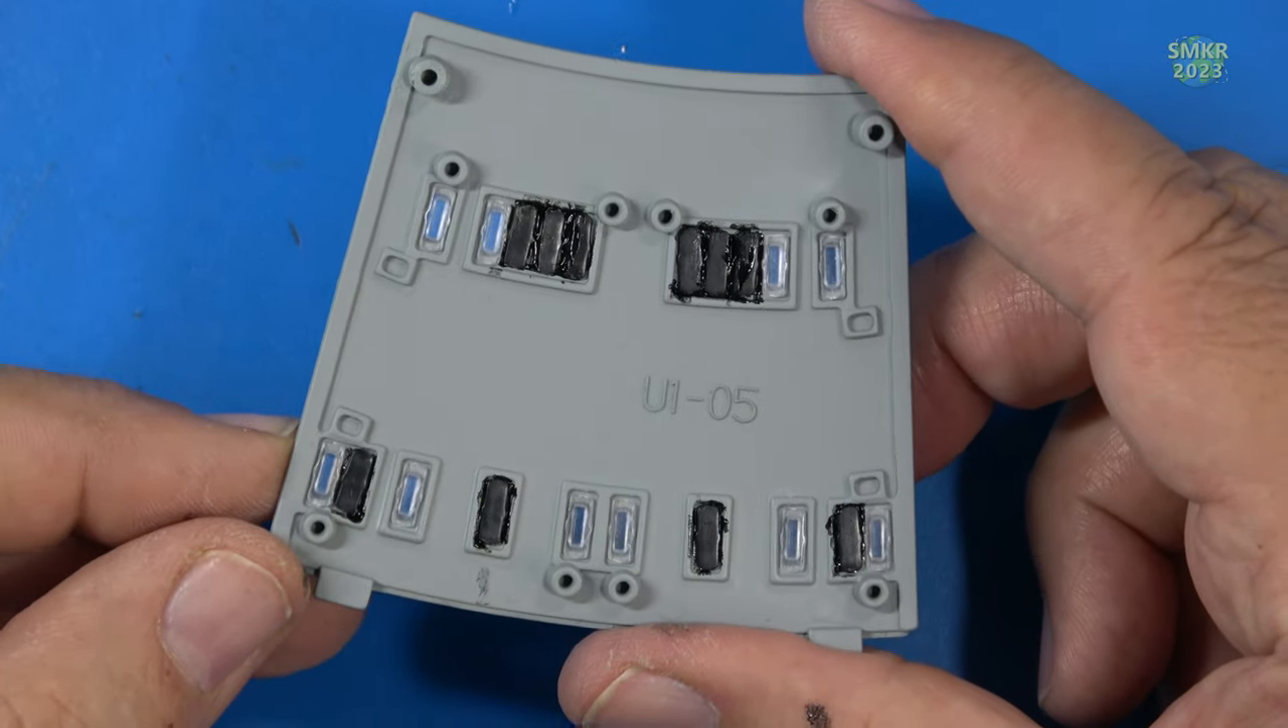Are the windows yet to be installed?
No.